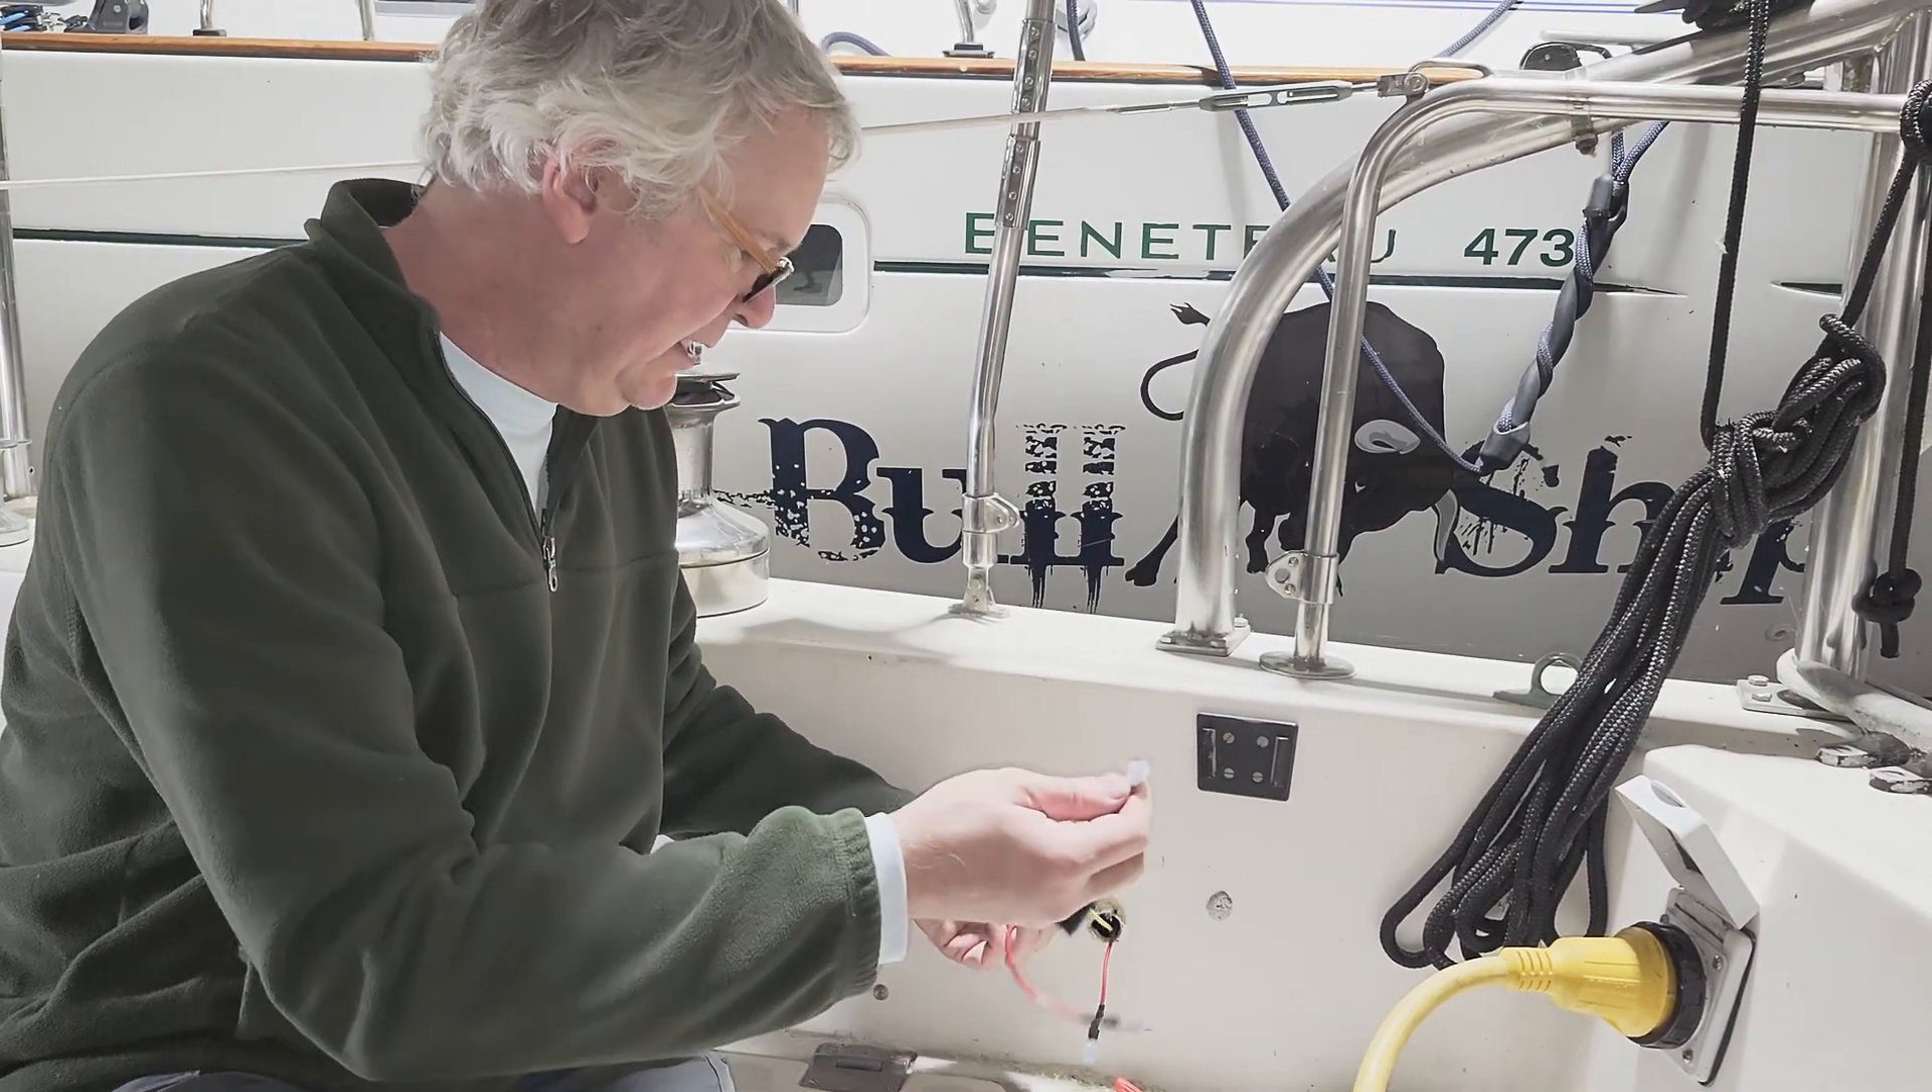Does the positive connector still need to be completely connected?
Yes.